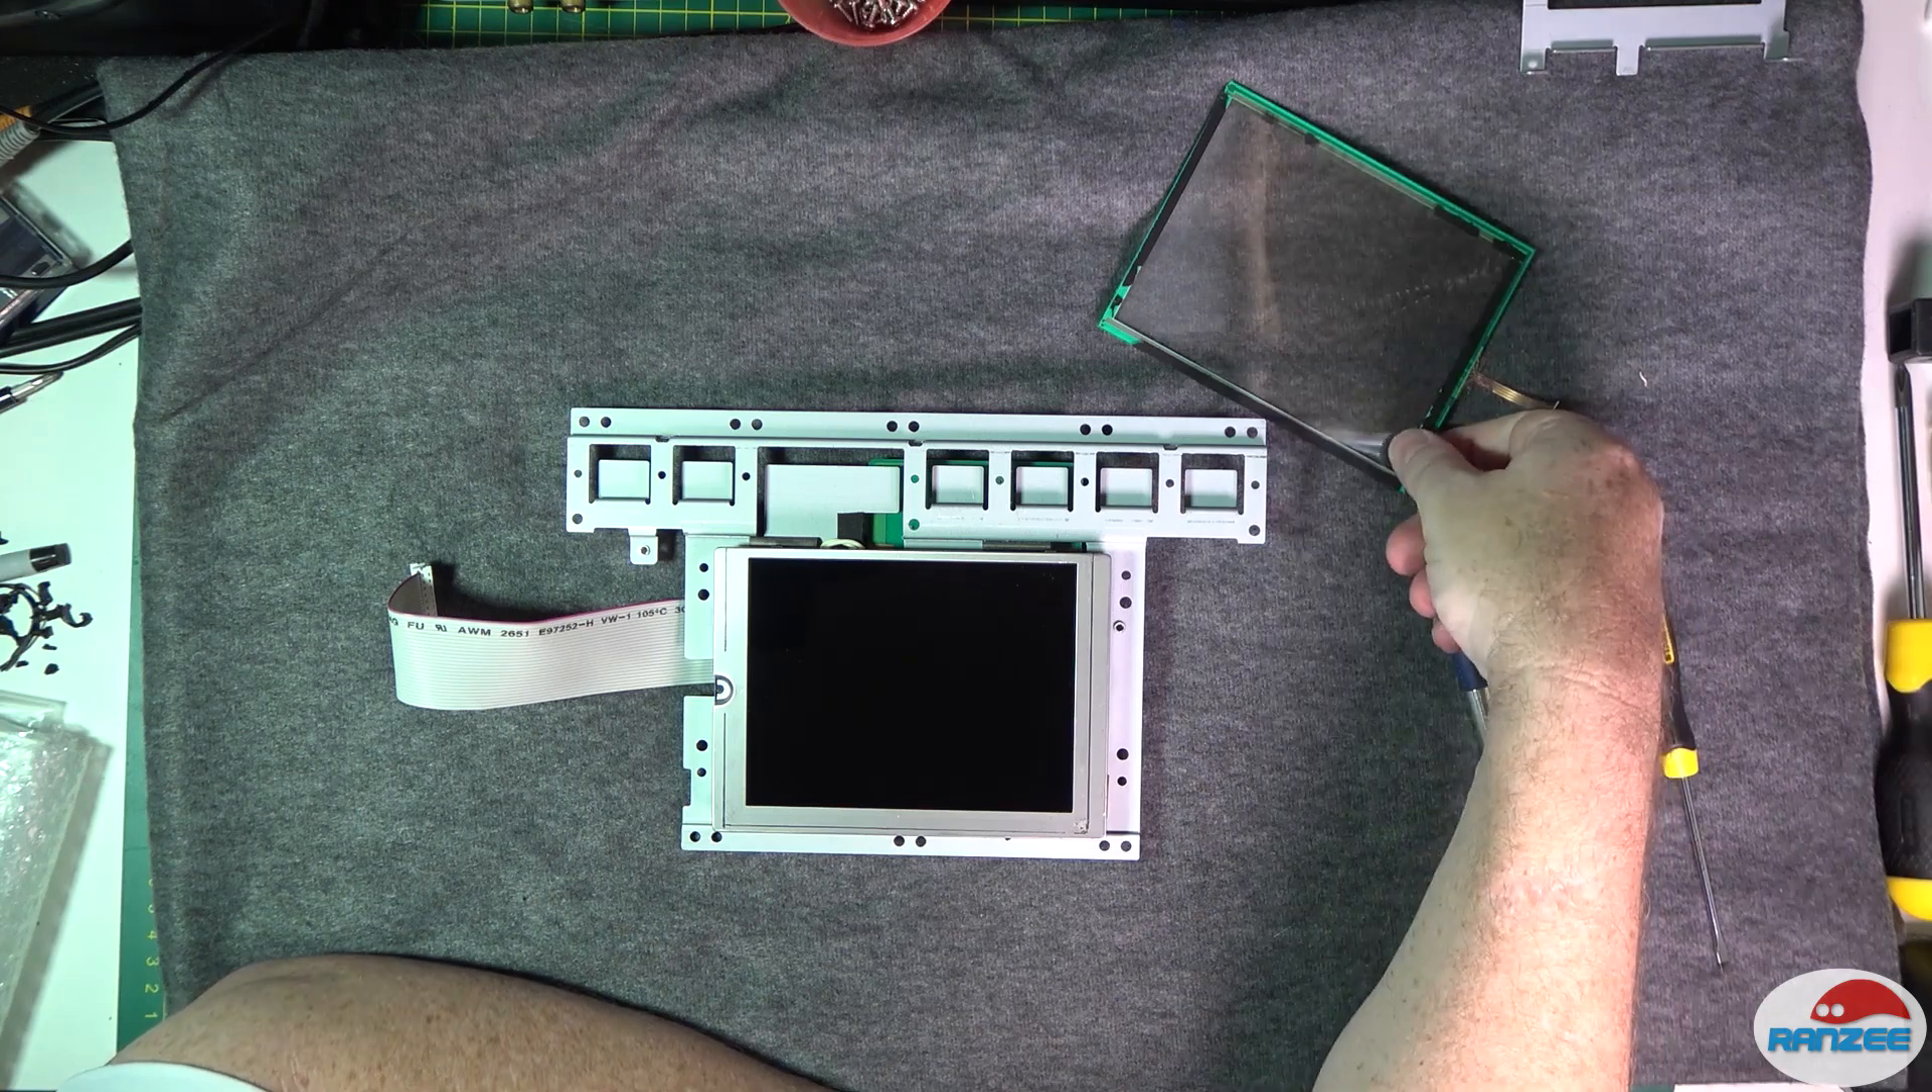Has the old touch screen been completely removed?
Yes.